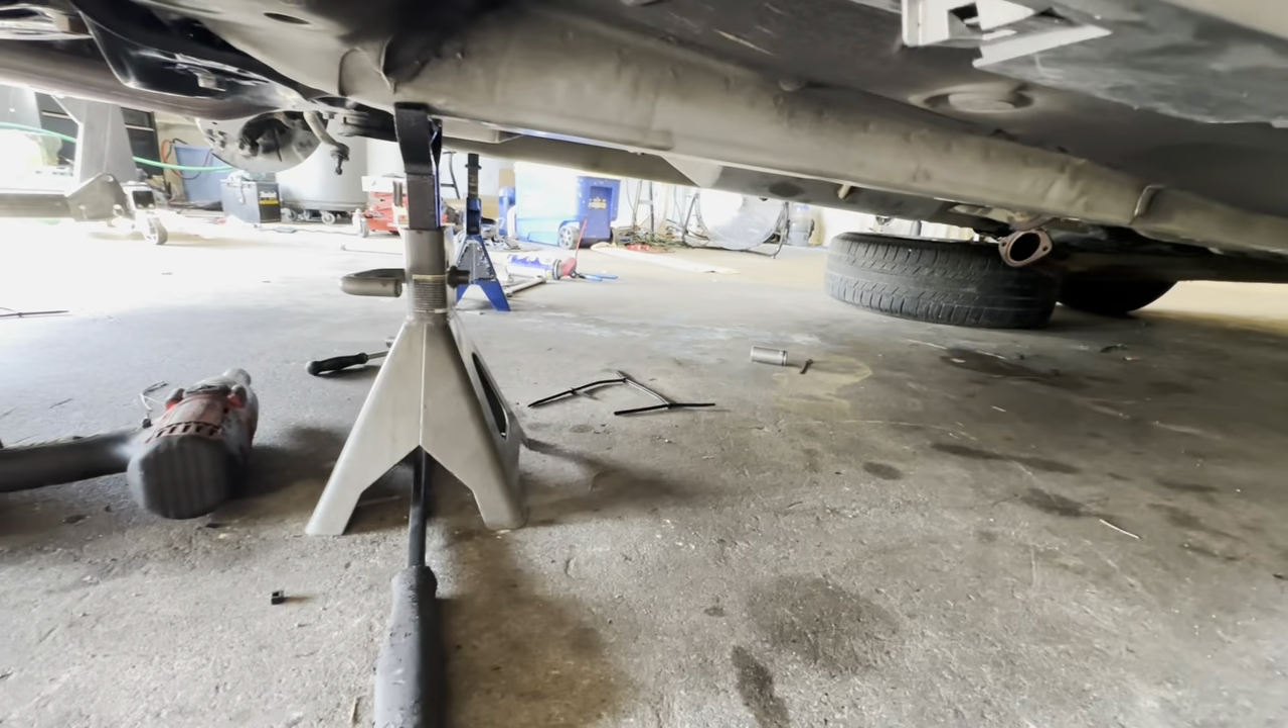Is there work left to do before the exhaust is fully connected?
Yes.